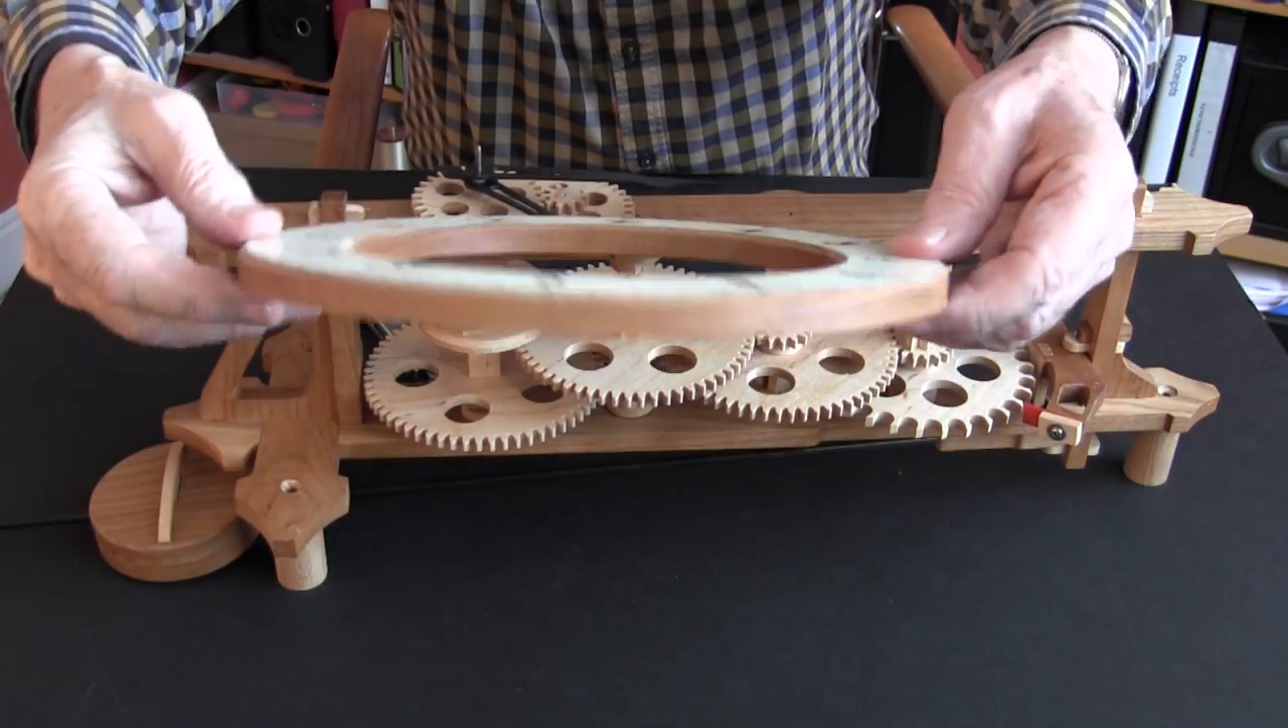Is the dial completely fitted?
No.